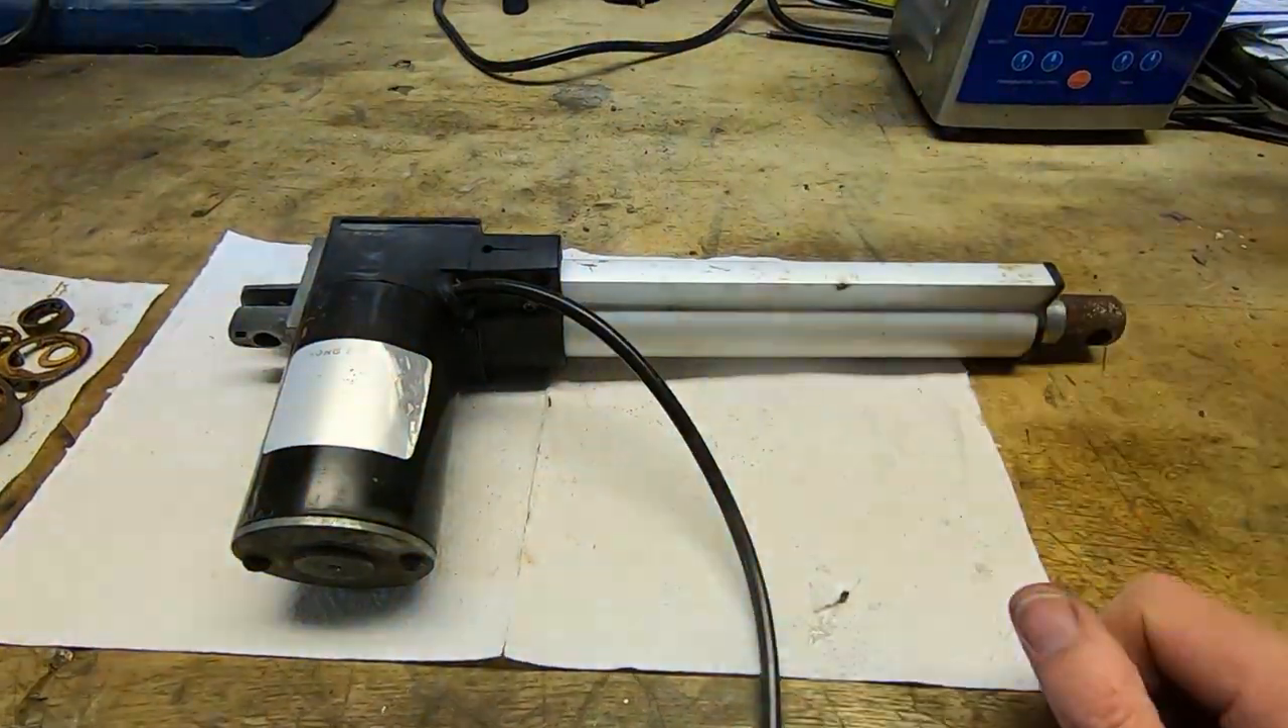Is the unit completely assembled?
Yes.